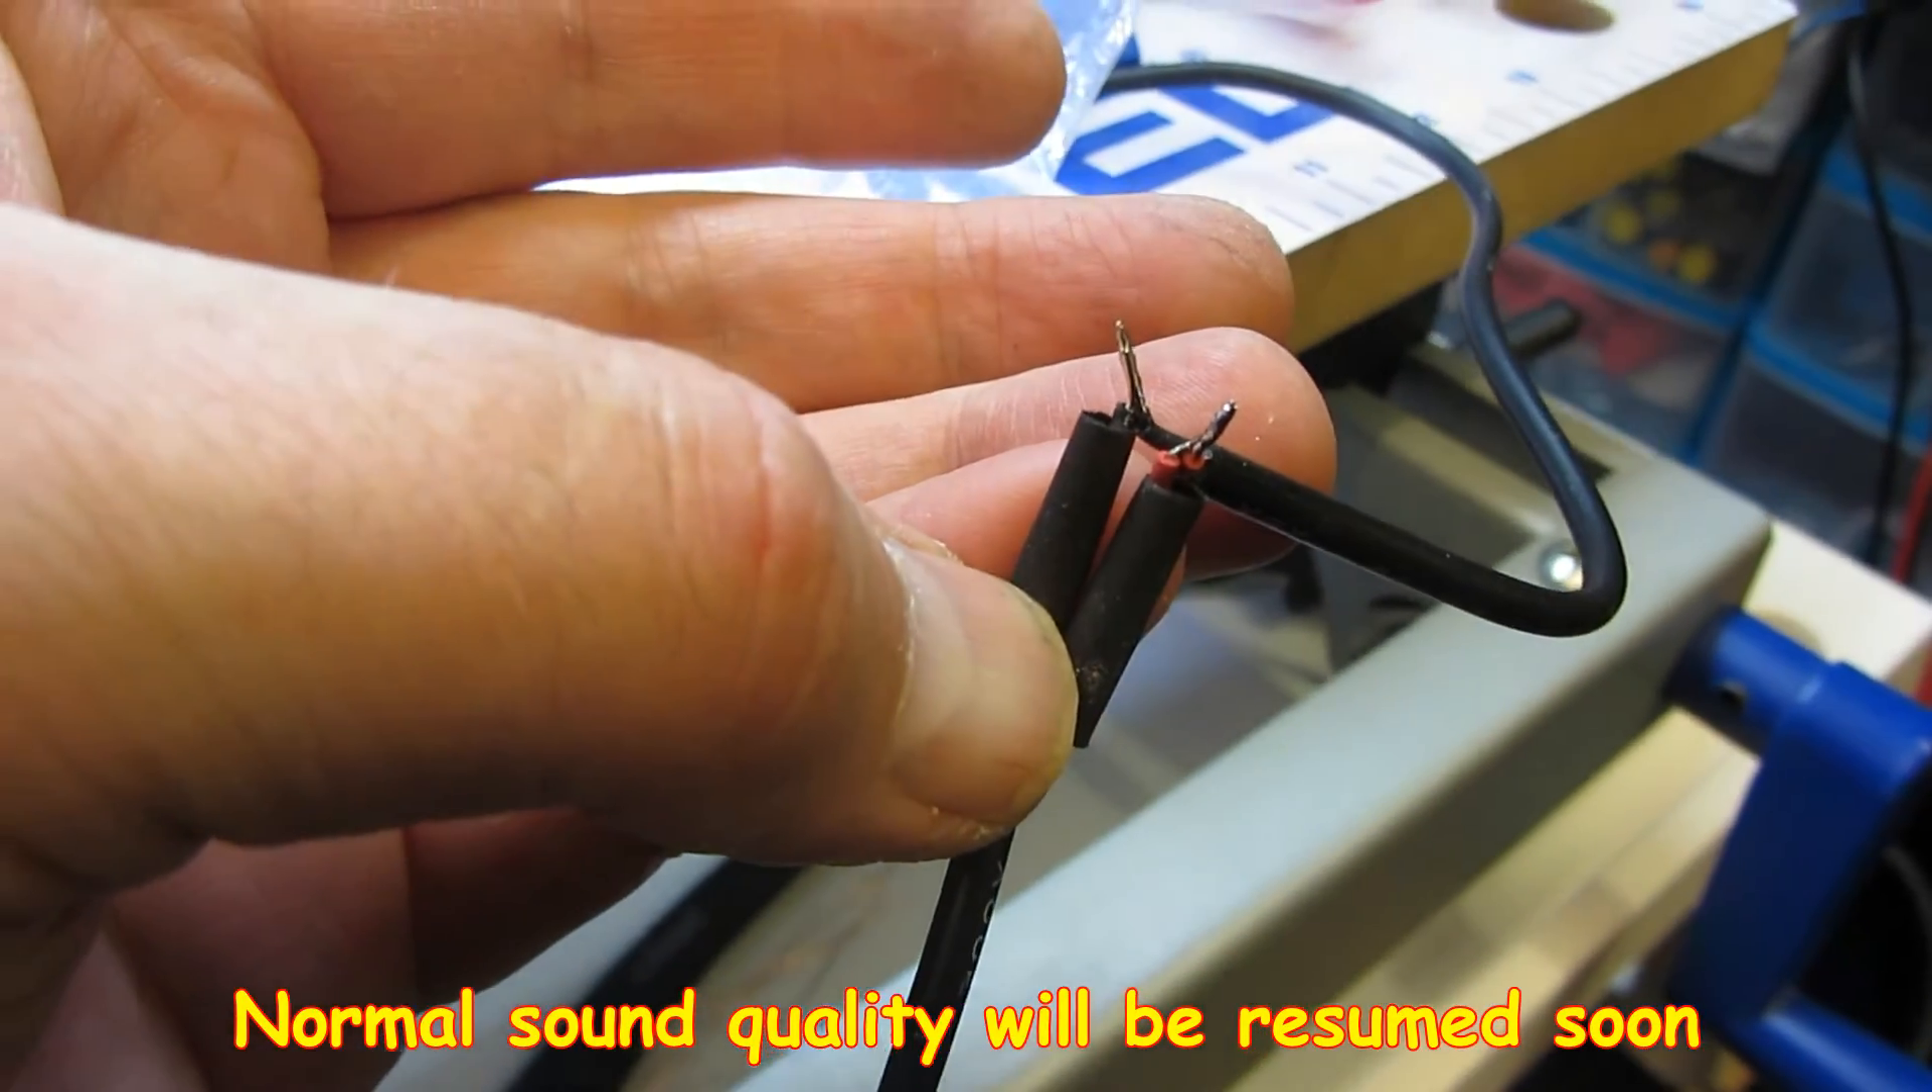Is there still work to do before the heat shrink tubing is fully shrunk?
Yes.